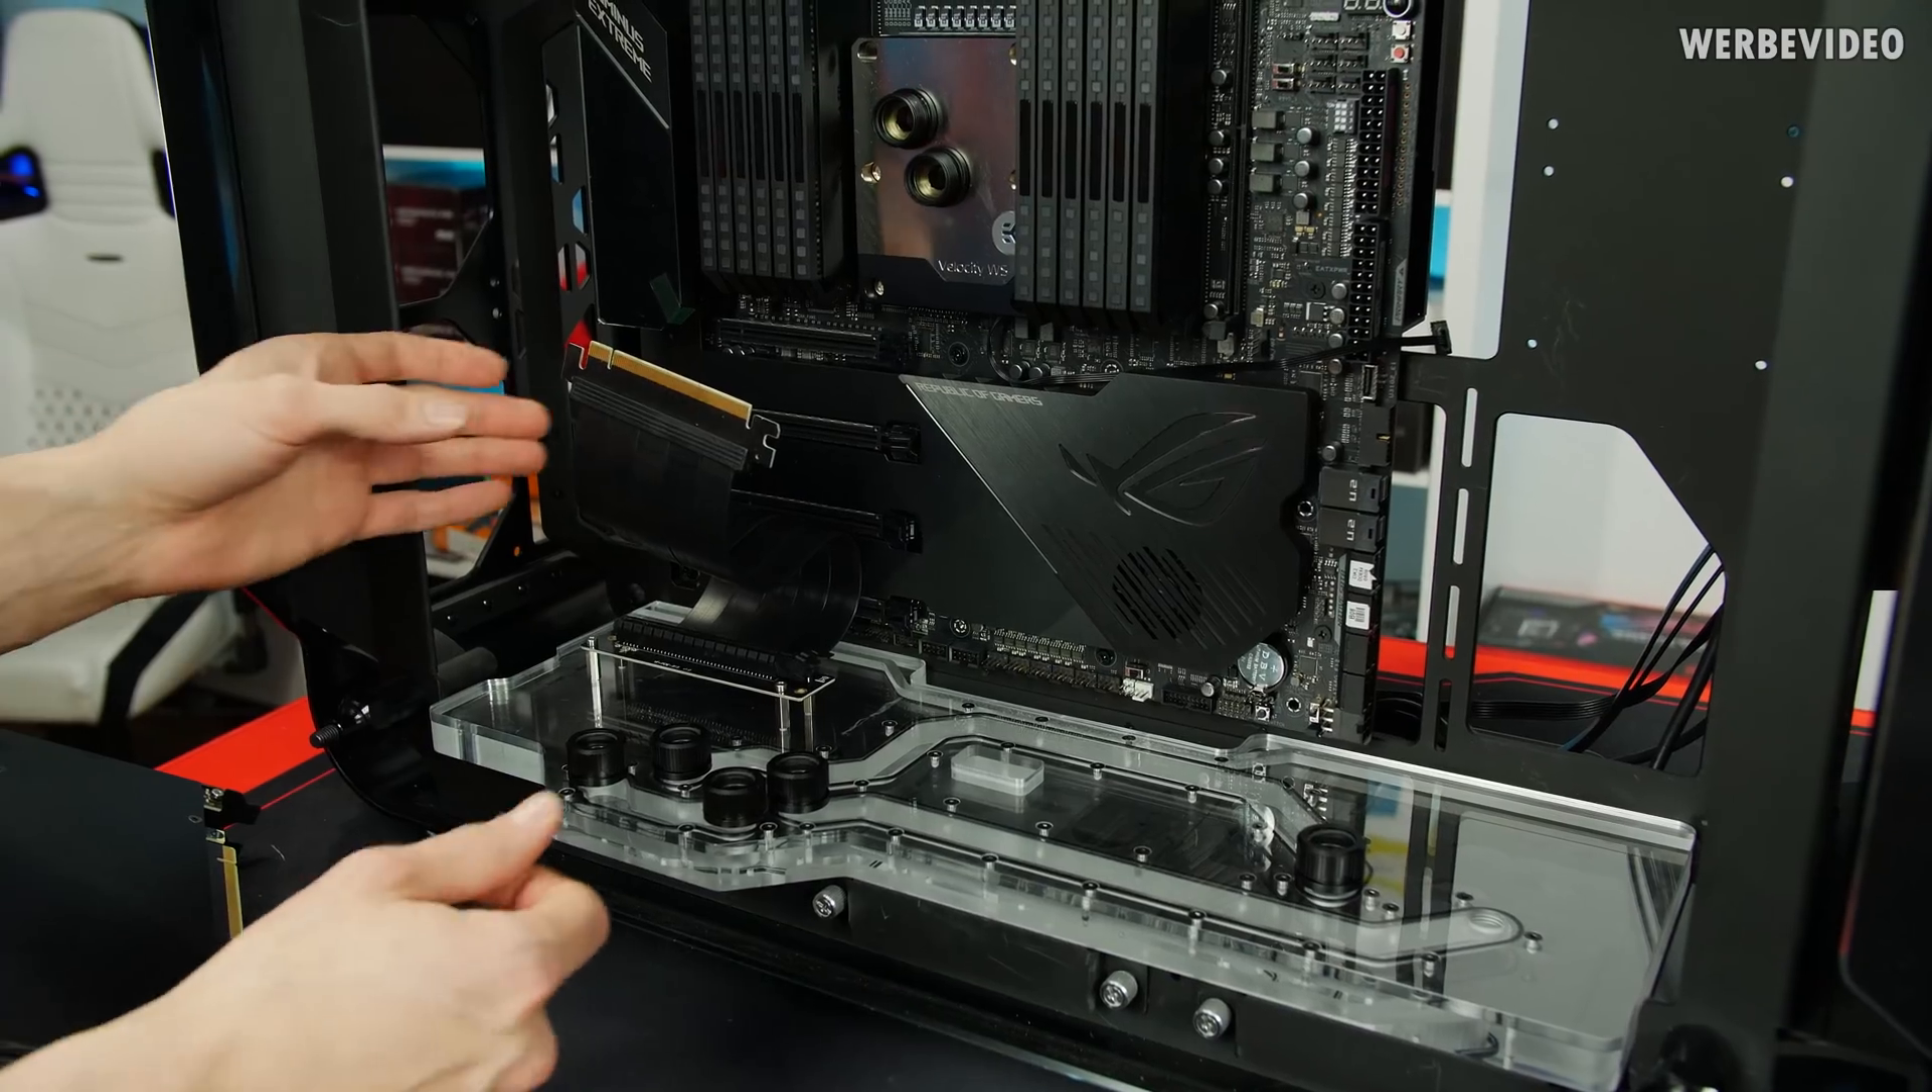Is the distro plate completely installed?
Yes.